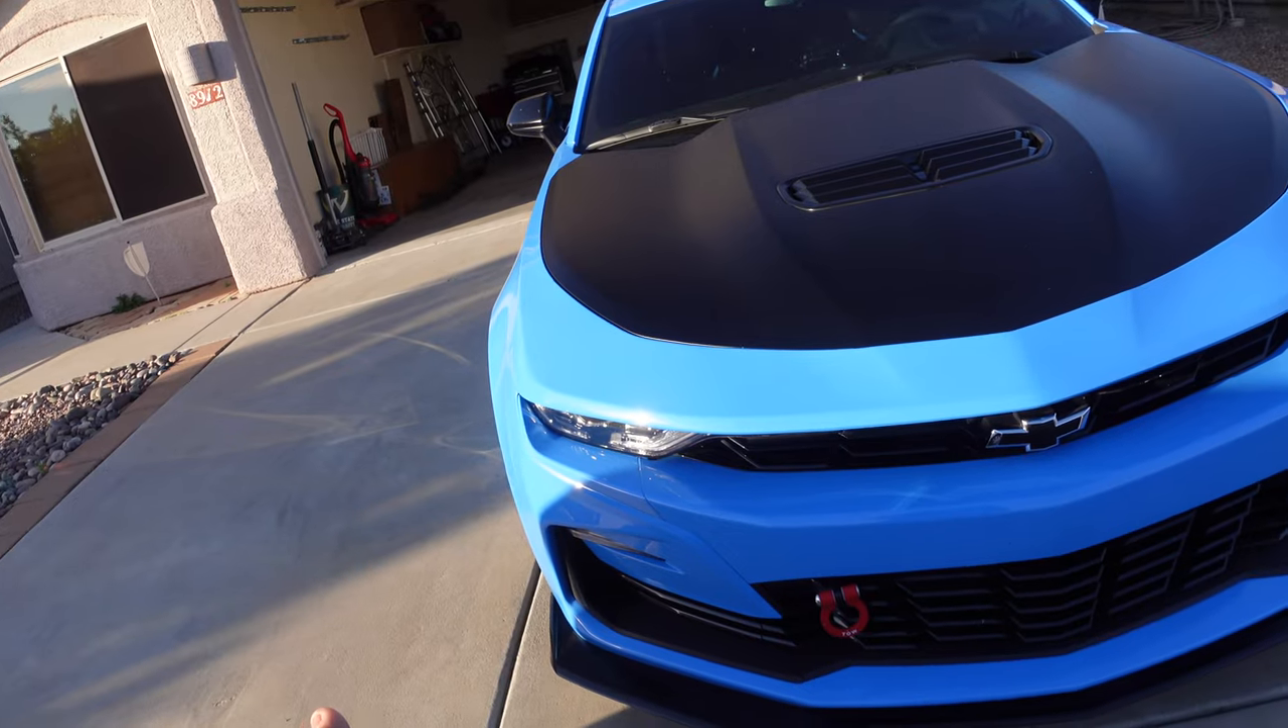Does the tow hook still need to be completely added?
No.